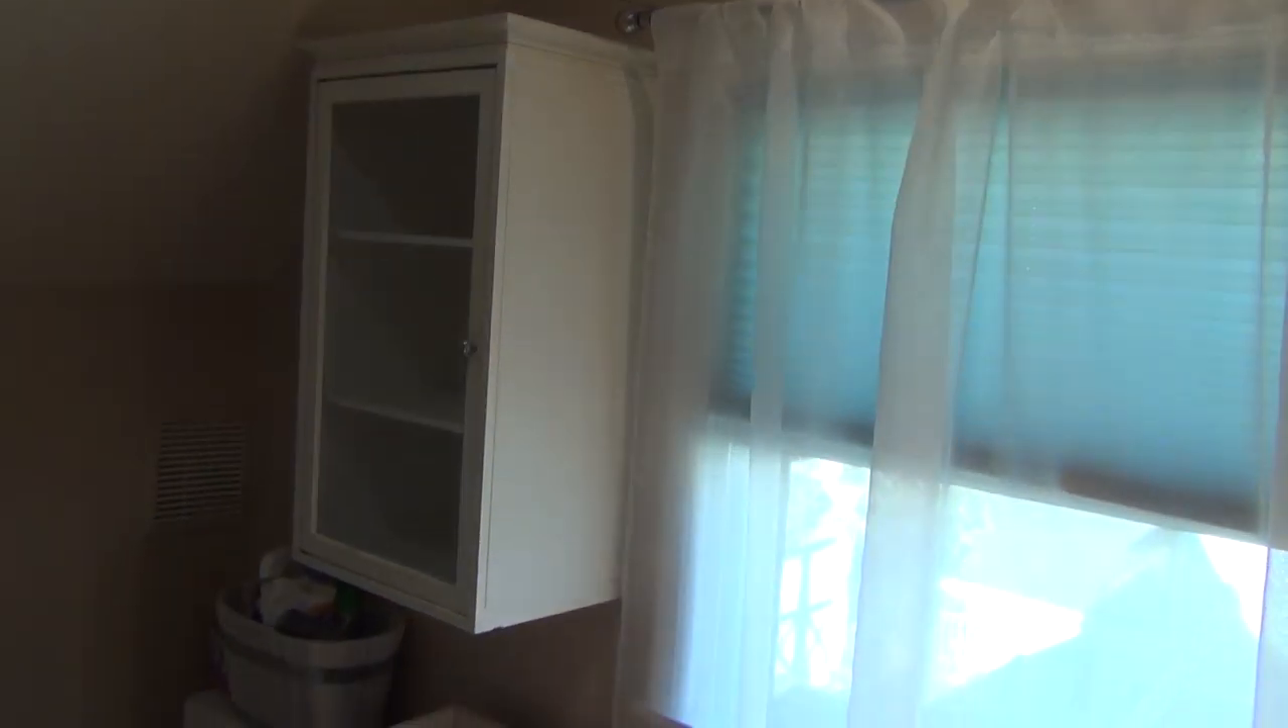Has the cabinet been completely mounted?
Yes.